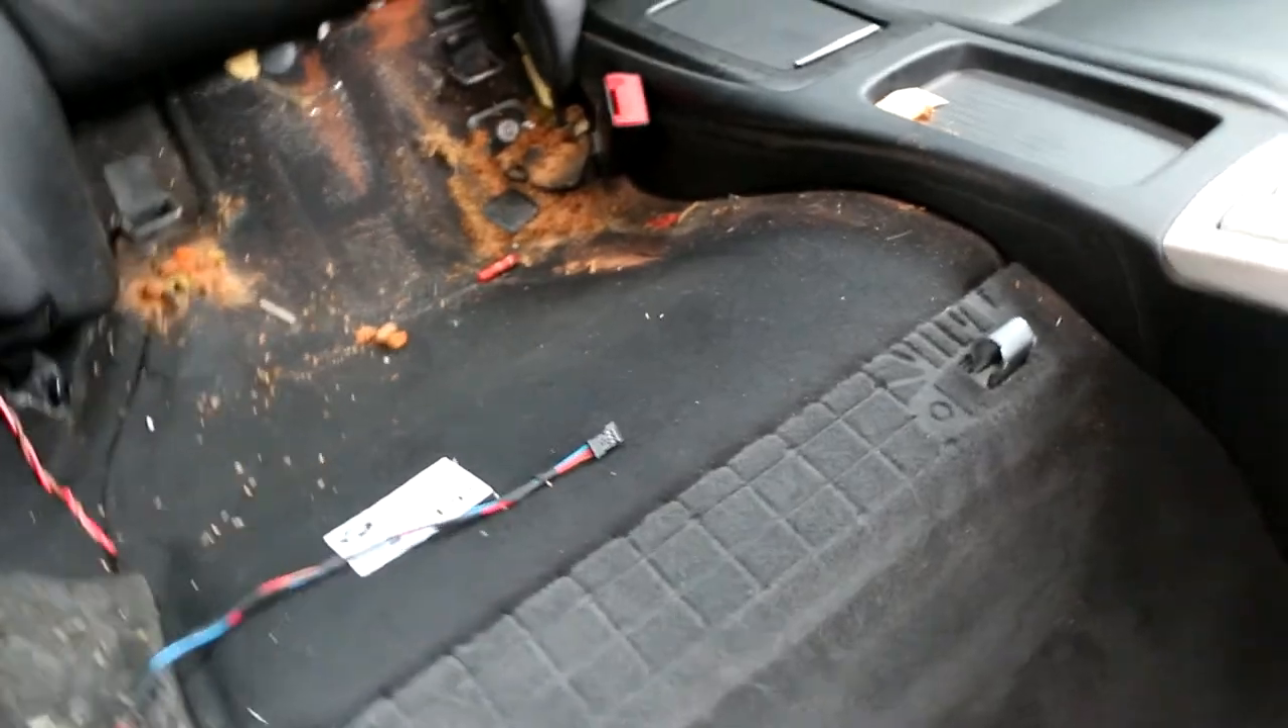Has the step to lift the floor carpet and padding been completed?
No.